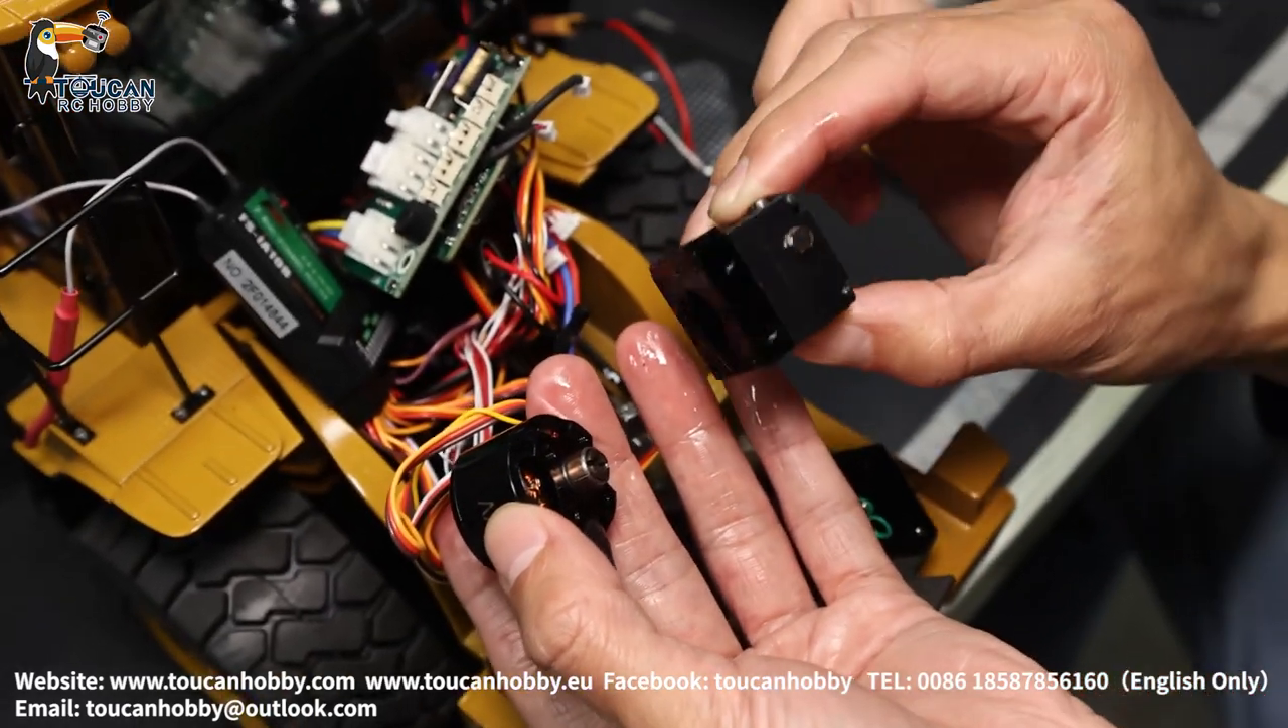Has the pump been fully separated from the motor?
Yes.